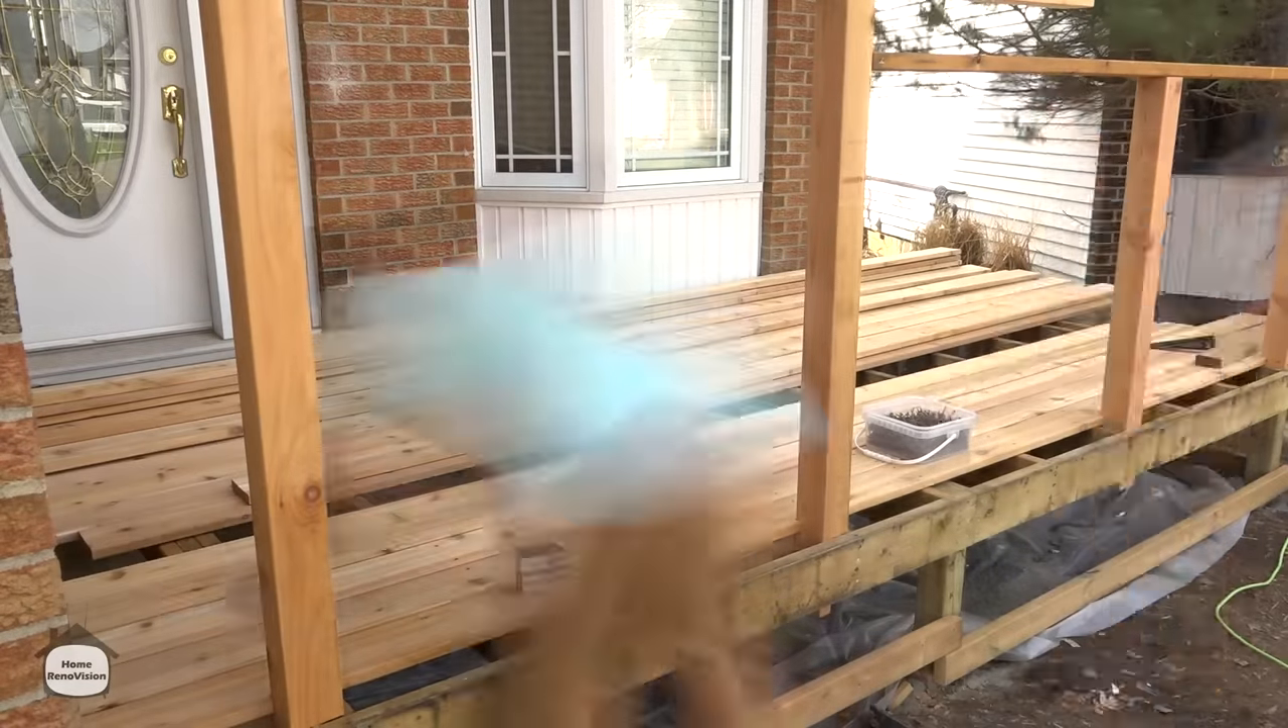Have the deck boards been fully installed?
No.